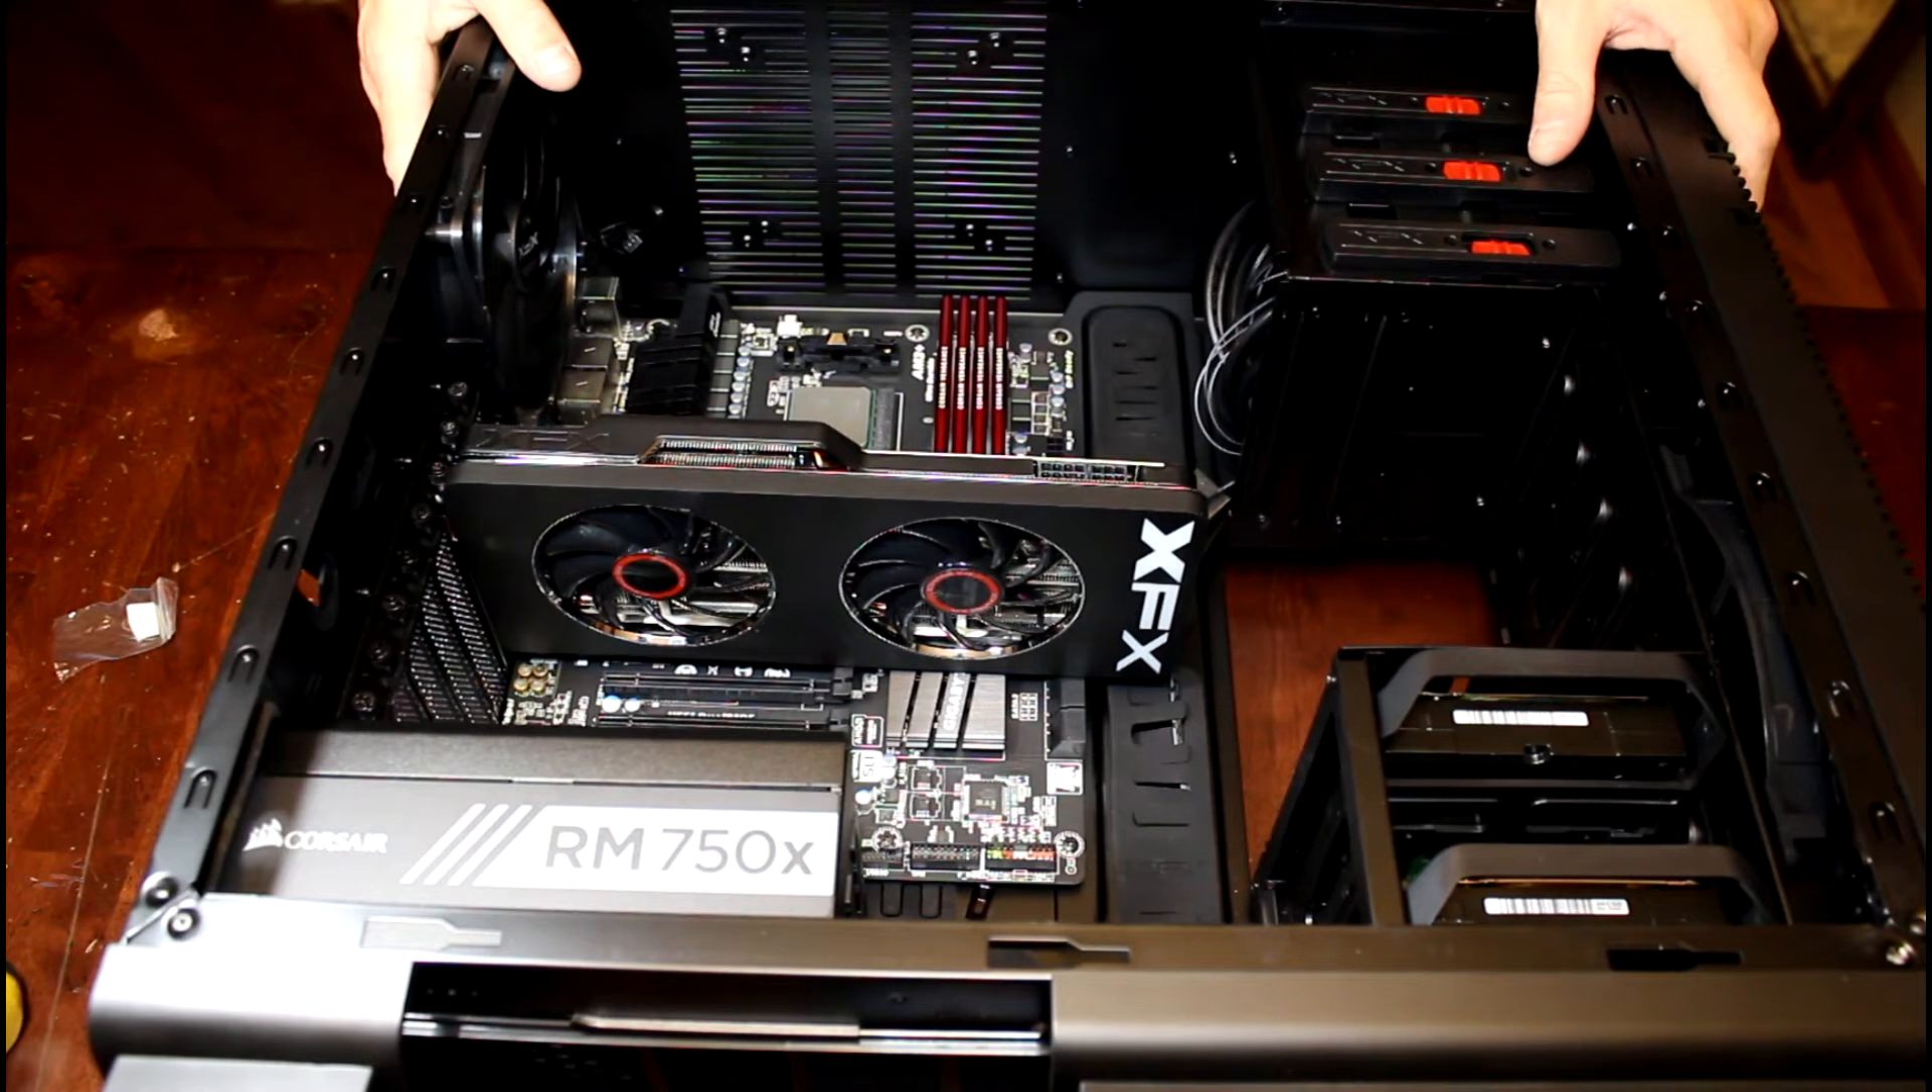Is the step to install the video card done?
Yes.